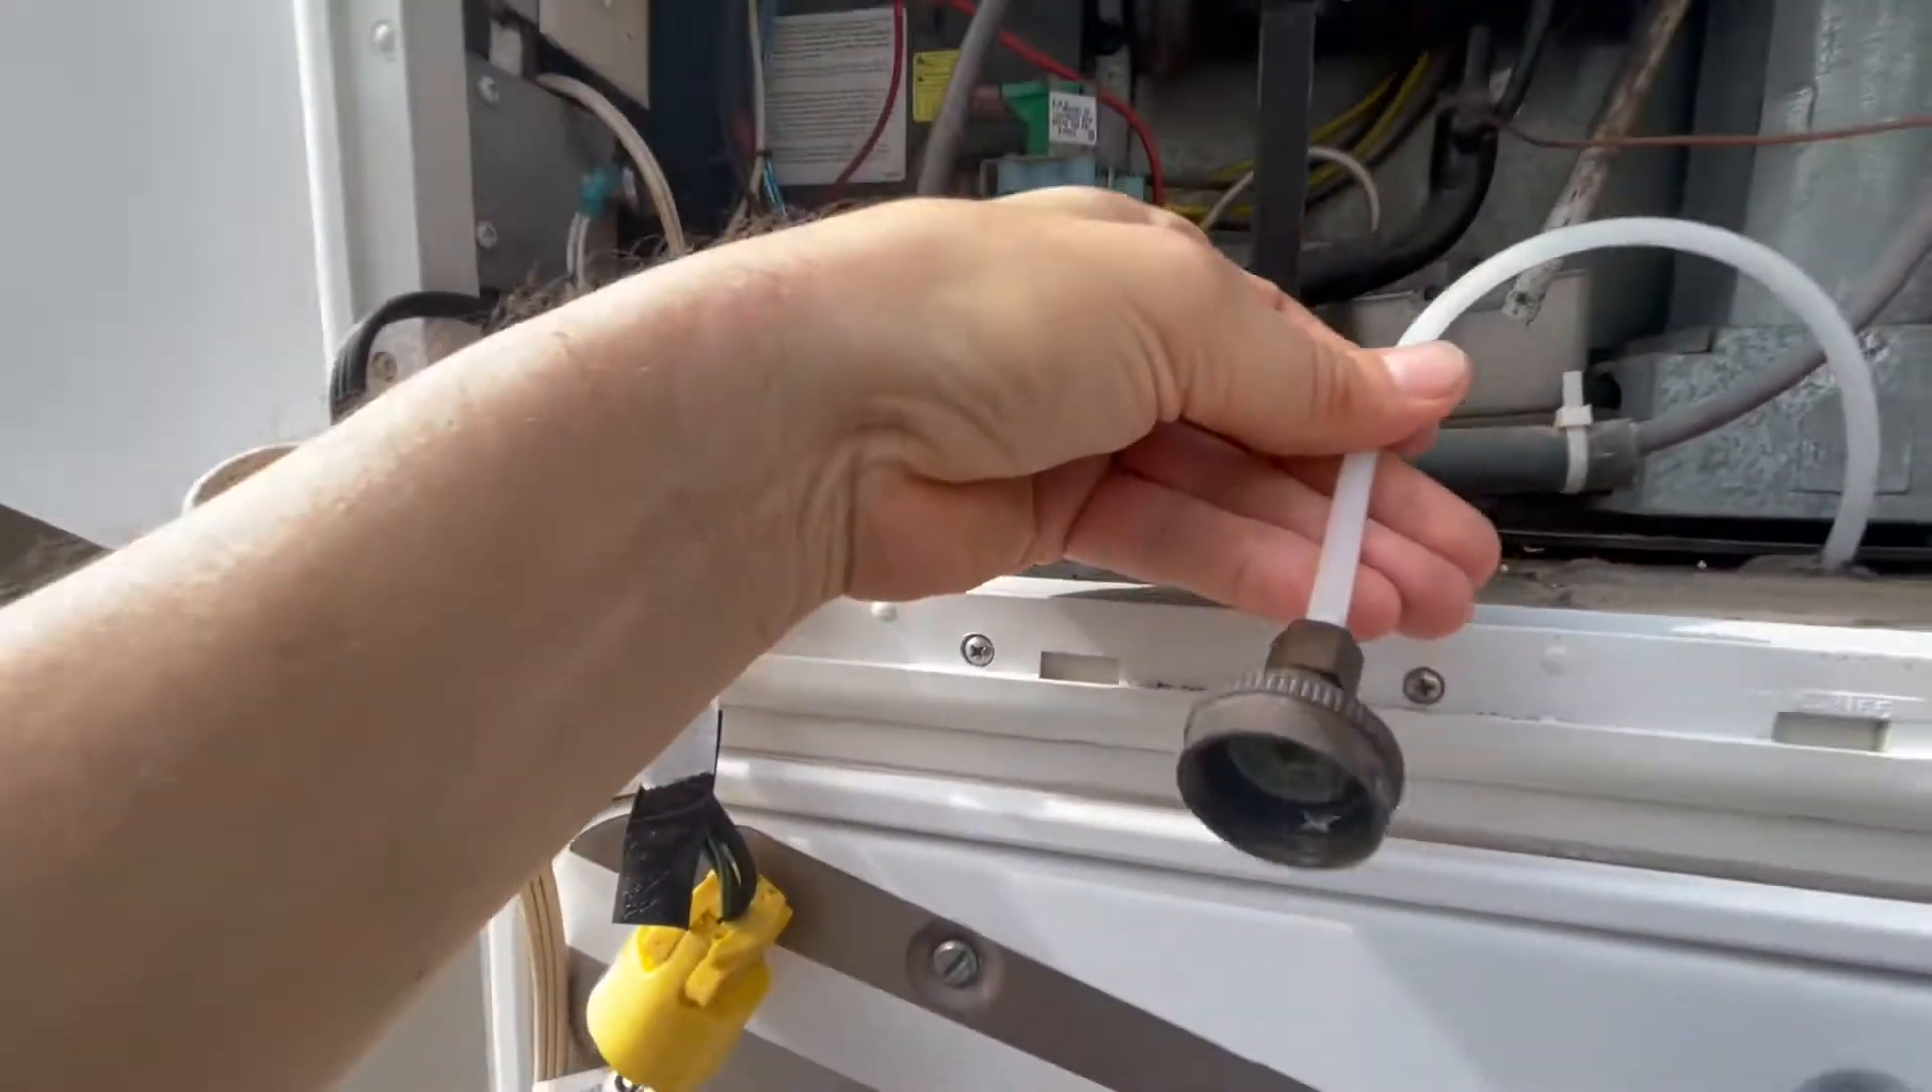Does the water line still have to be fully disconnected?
No.